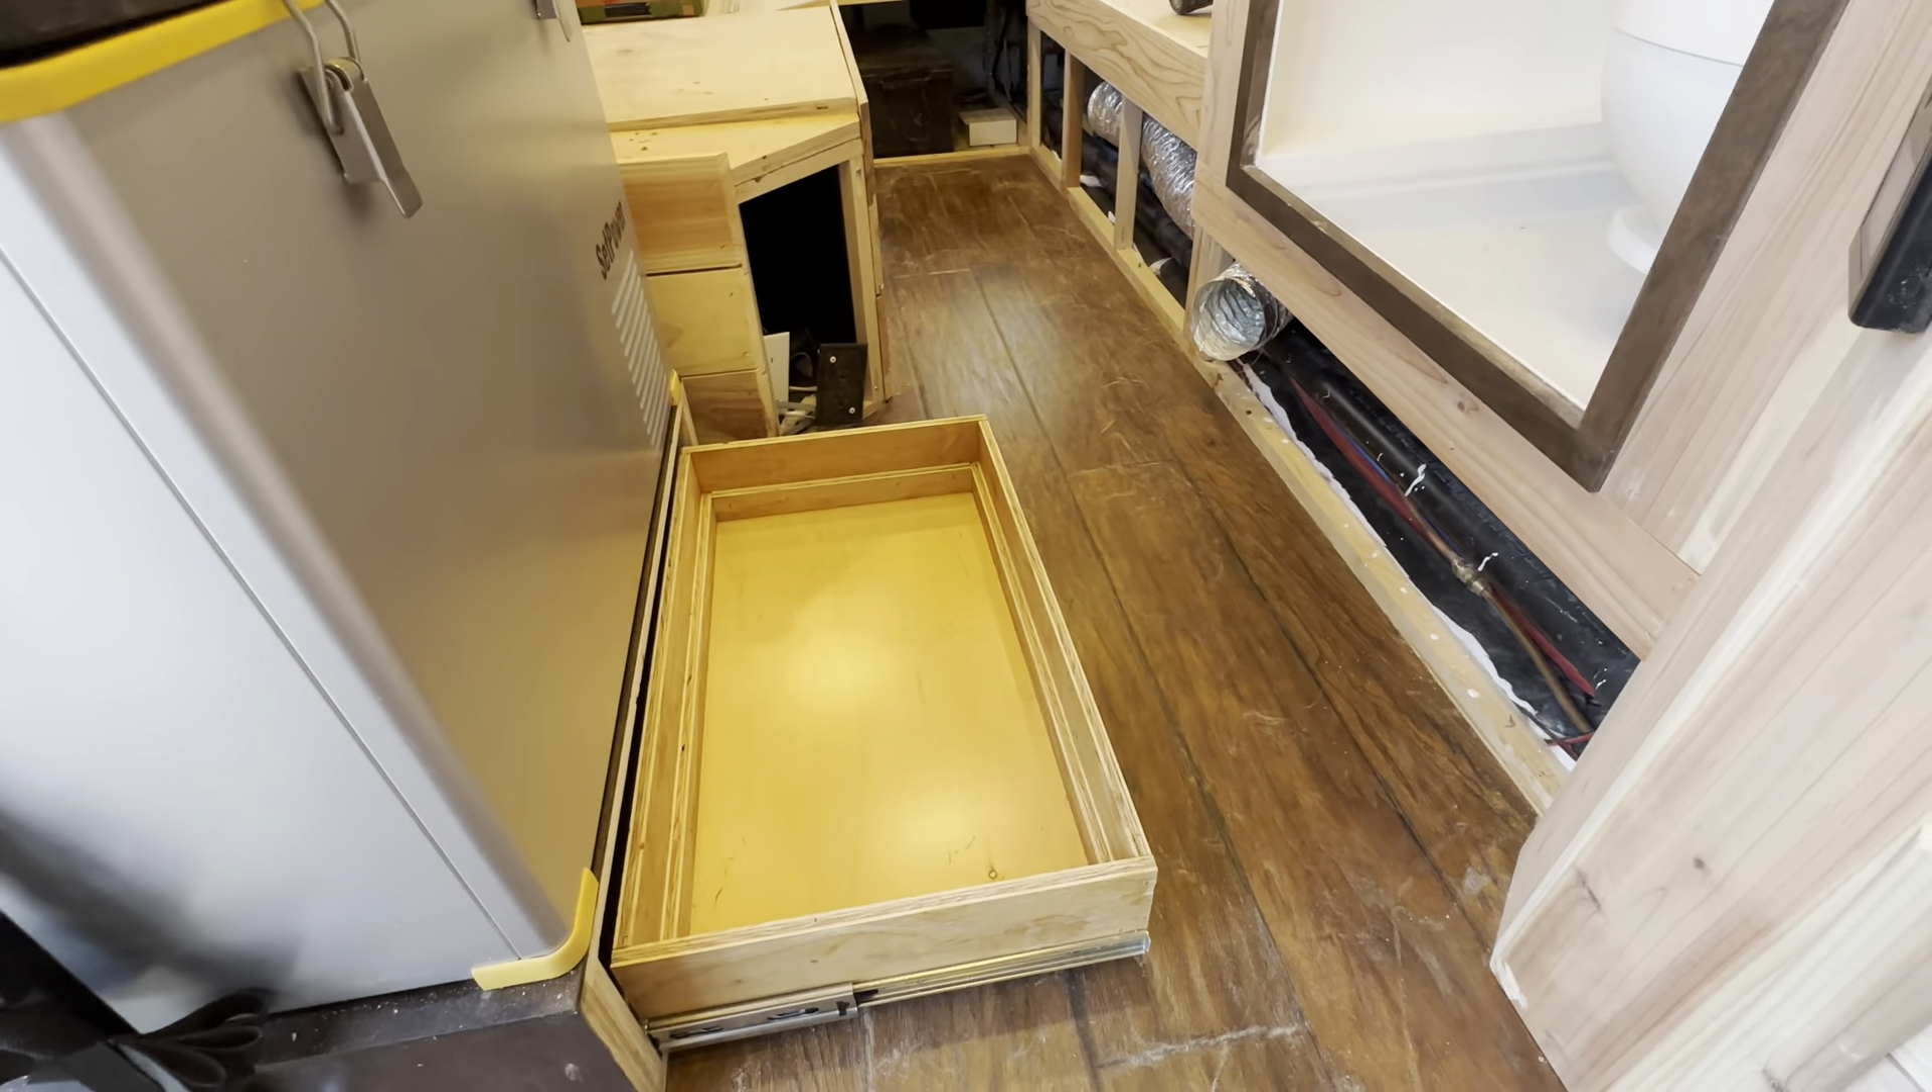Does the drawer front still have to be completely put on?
Yes.